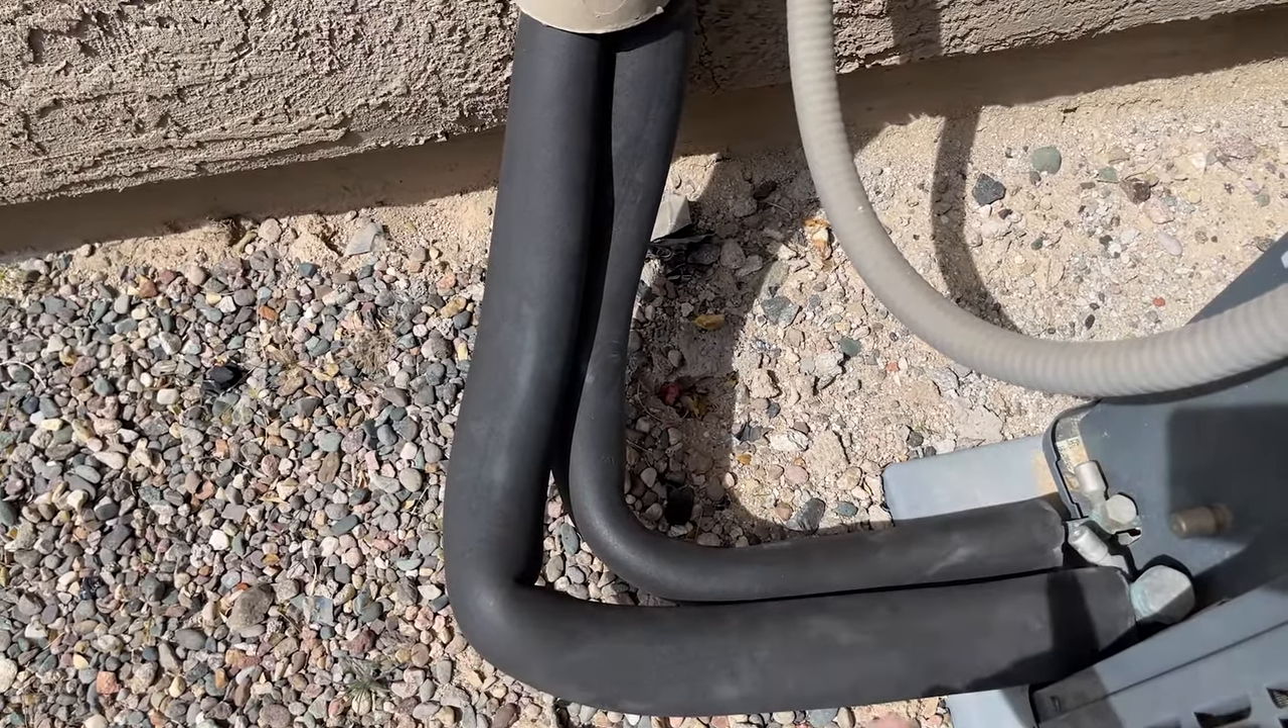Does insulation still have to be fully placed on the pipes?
No.